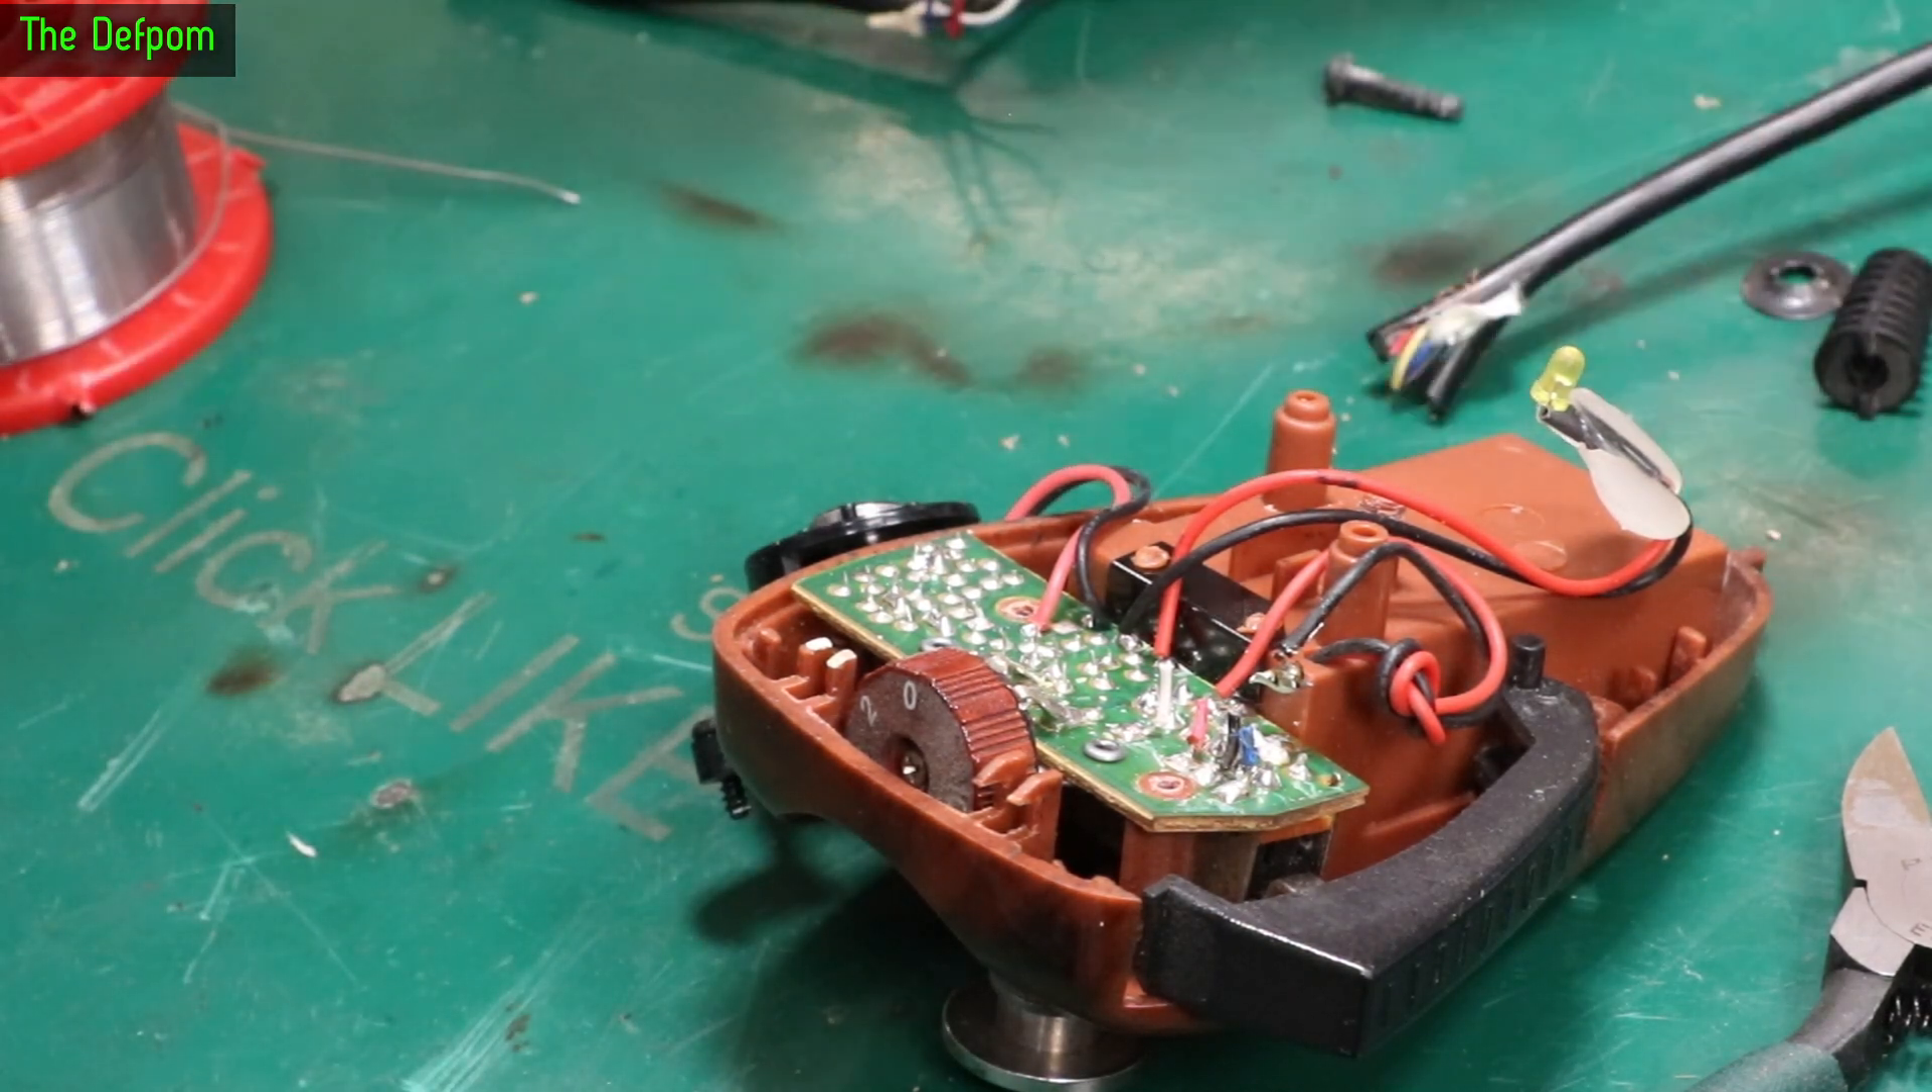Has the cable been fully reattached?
No.